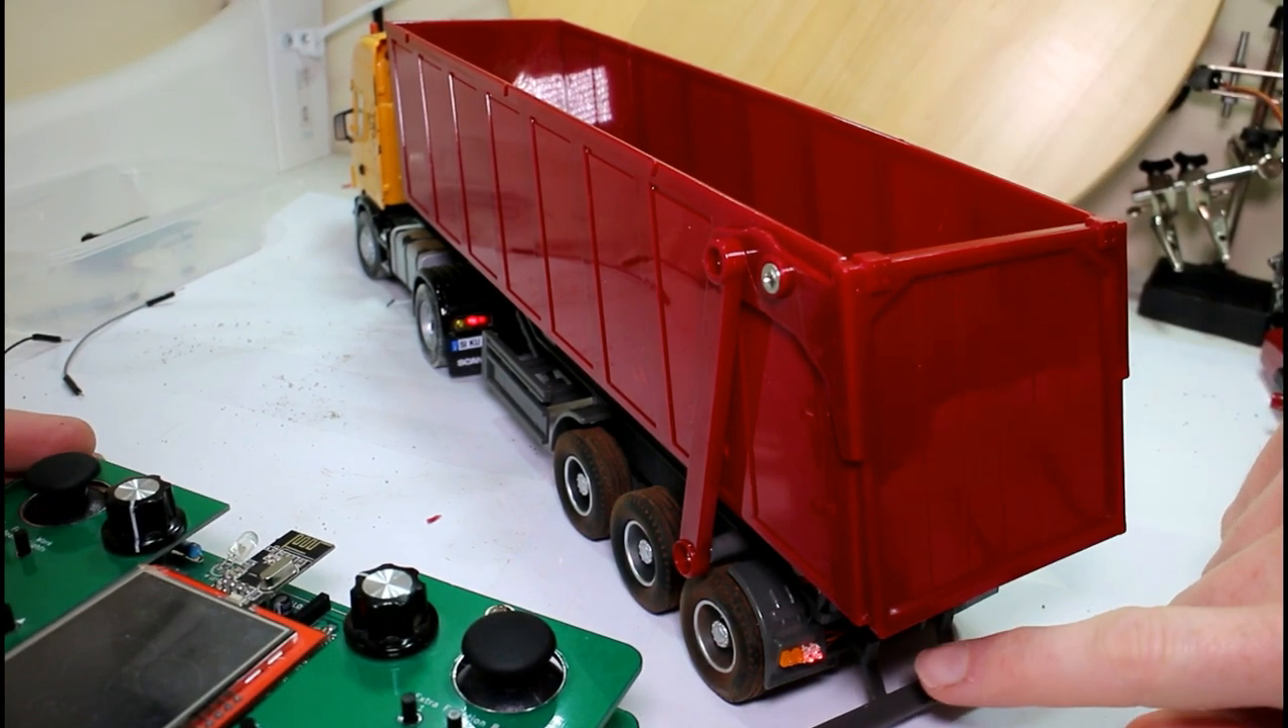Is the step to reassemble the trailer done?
Yes.